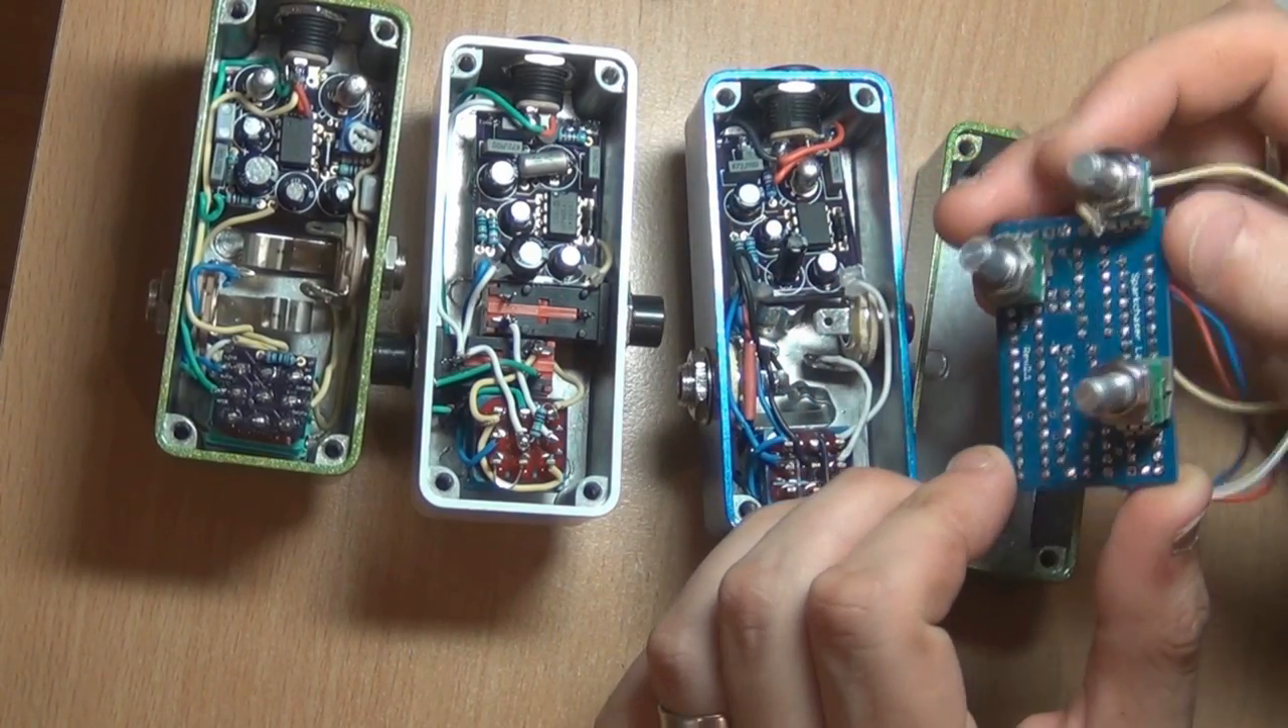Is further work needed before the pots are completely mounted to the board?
No.